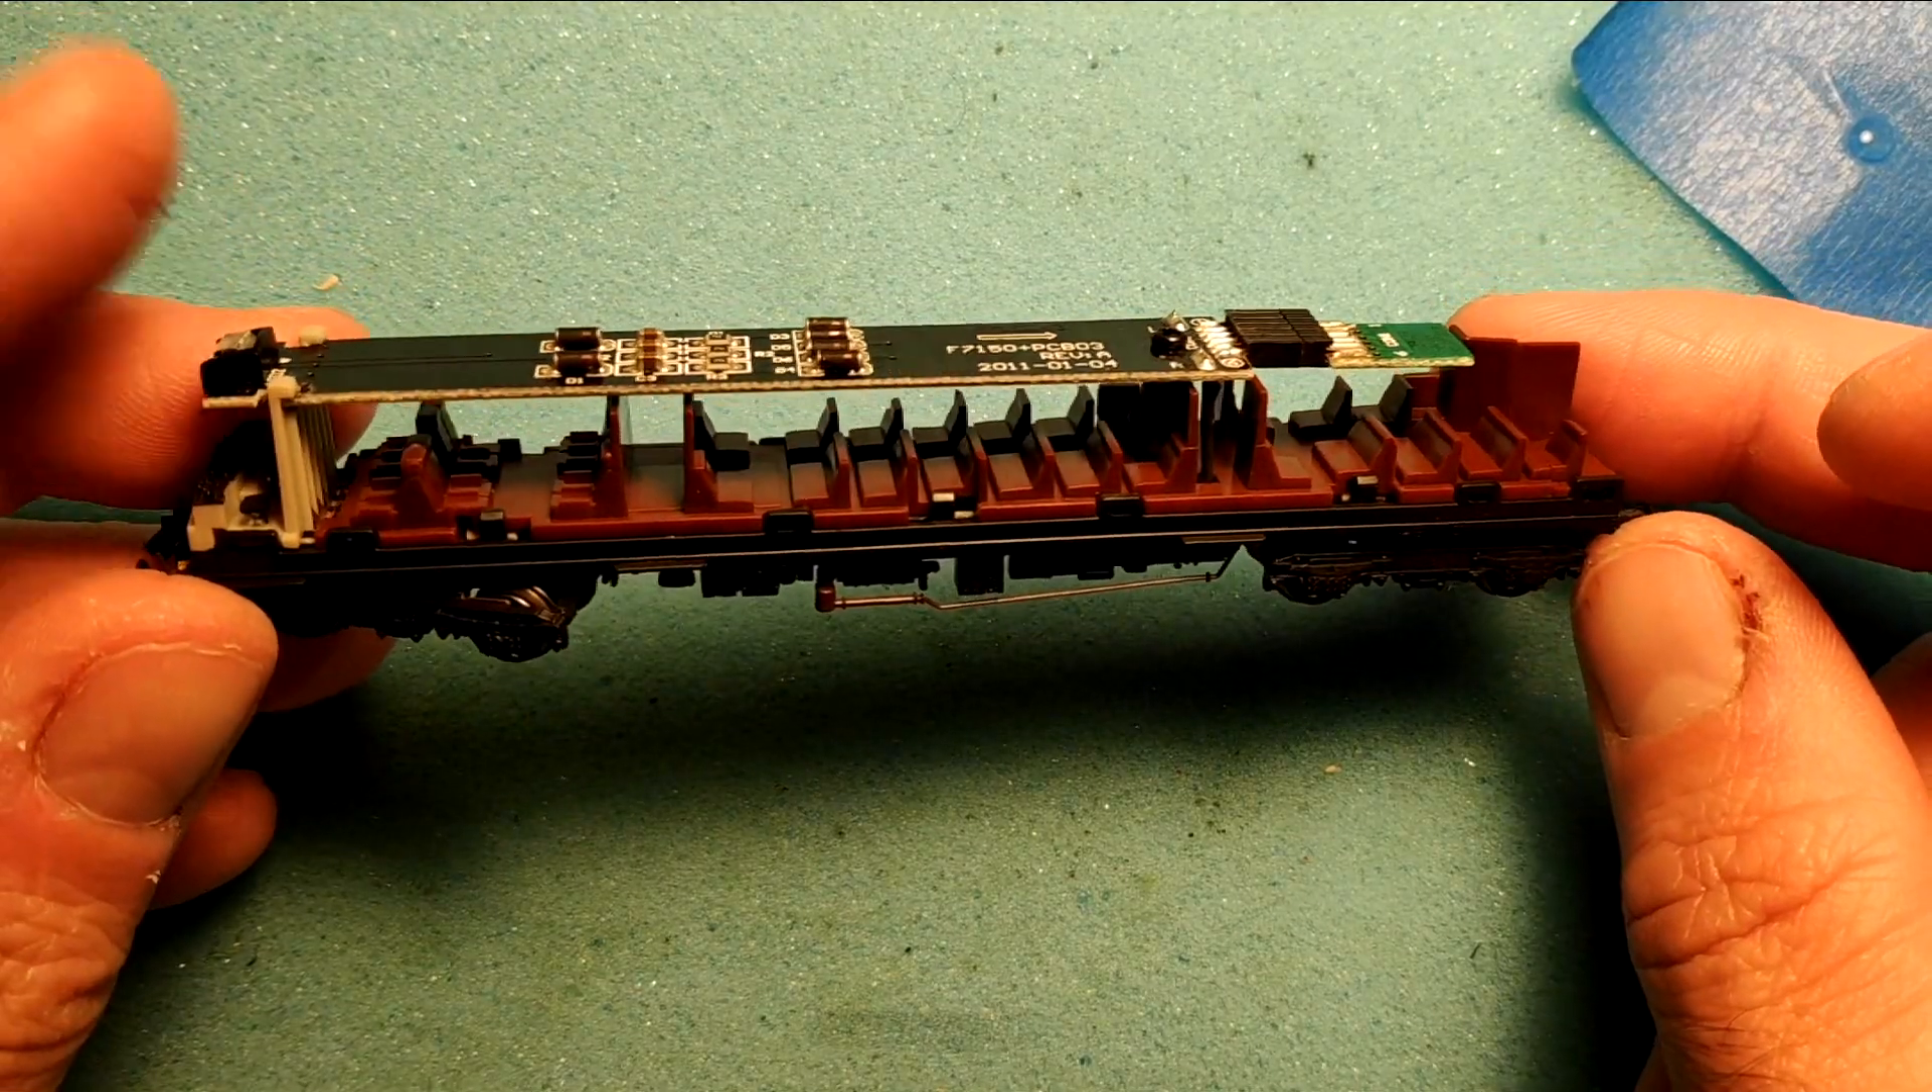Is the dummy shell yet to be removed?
No.